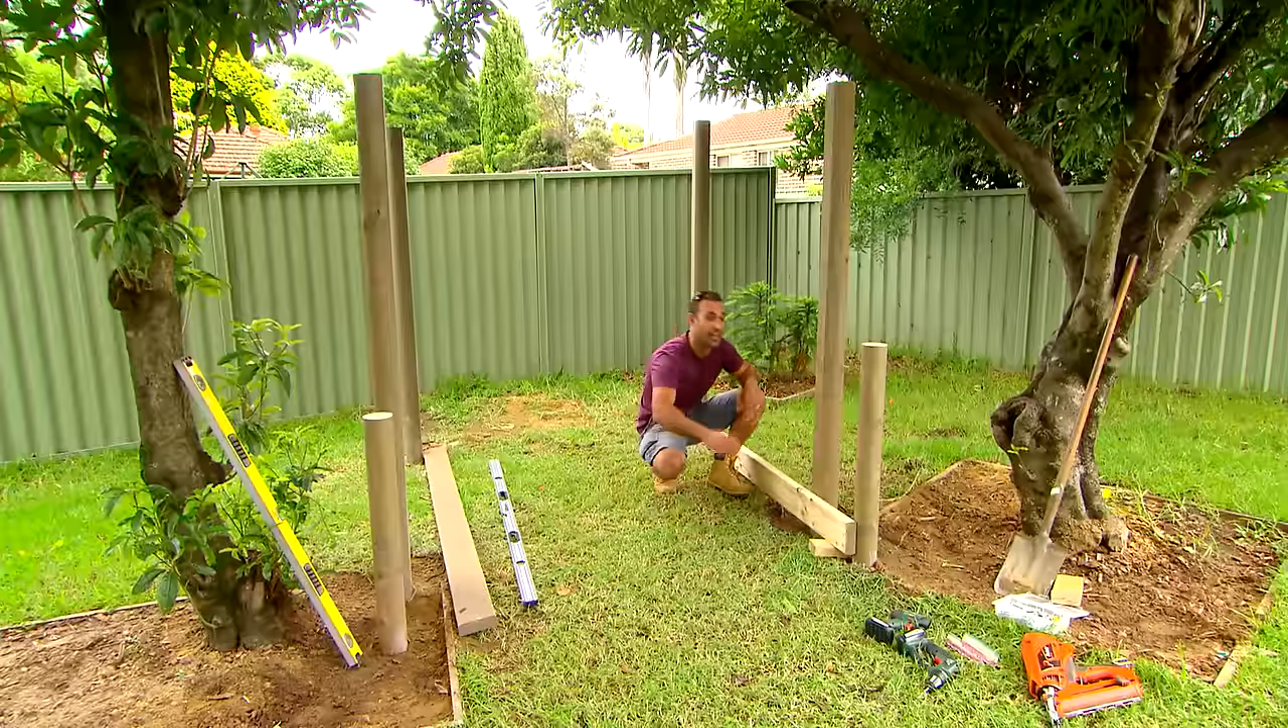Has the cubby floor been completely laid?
No.